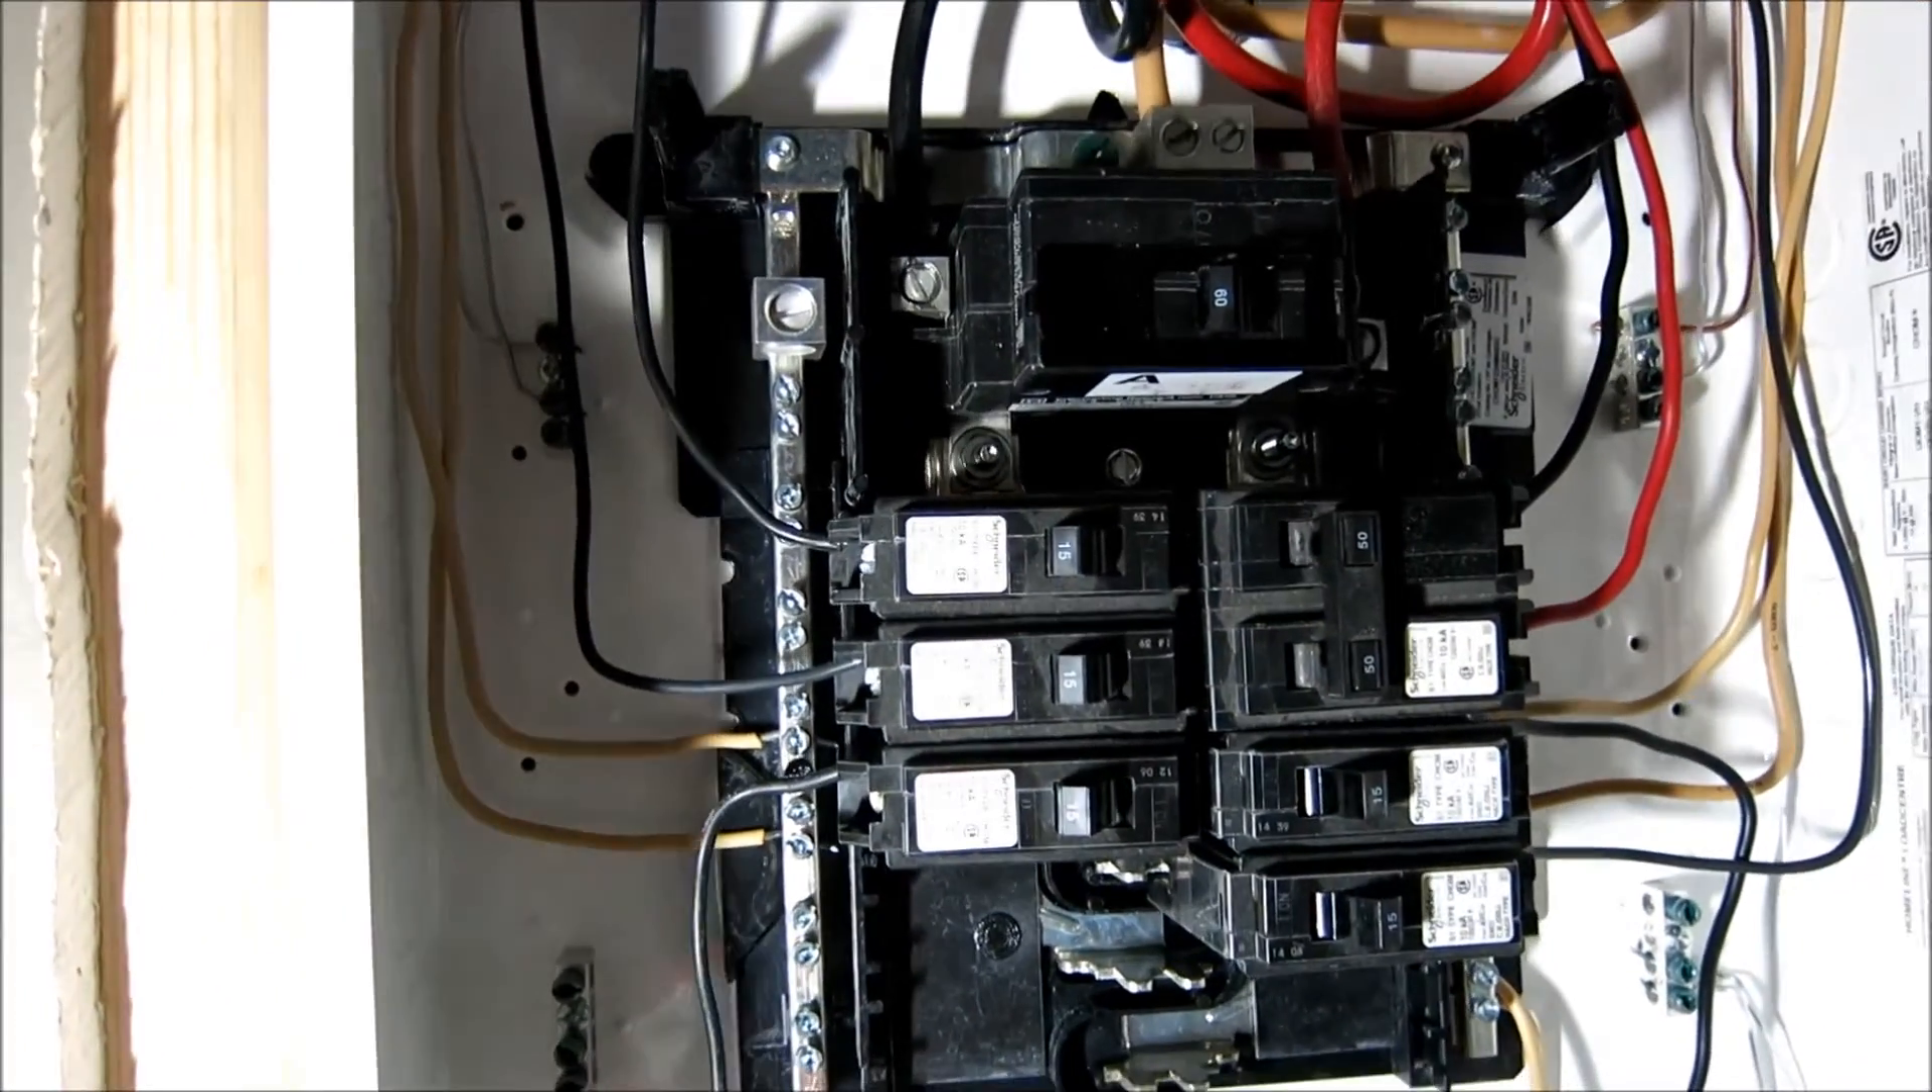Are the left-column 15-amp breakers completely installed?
Yes.